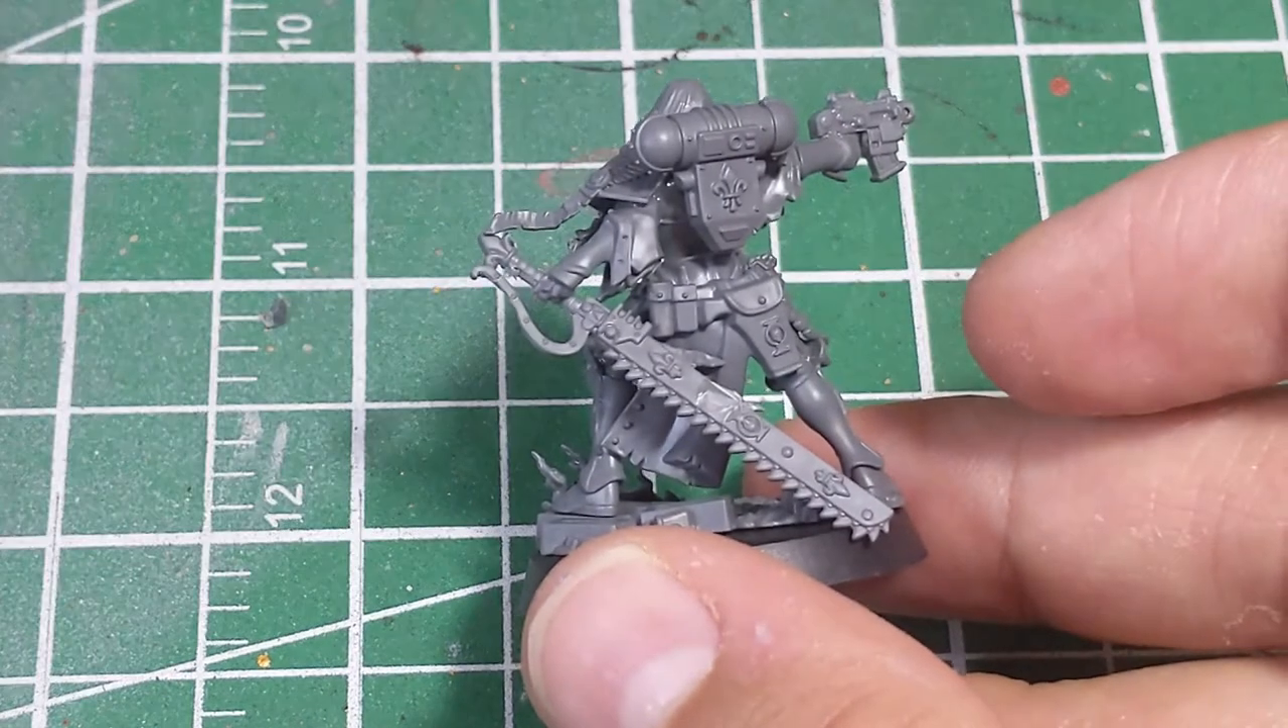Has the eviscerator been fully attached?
Yes.